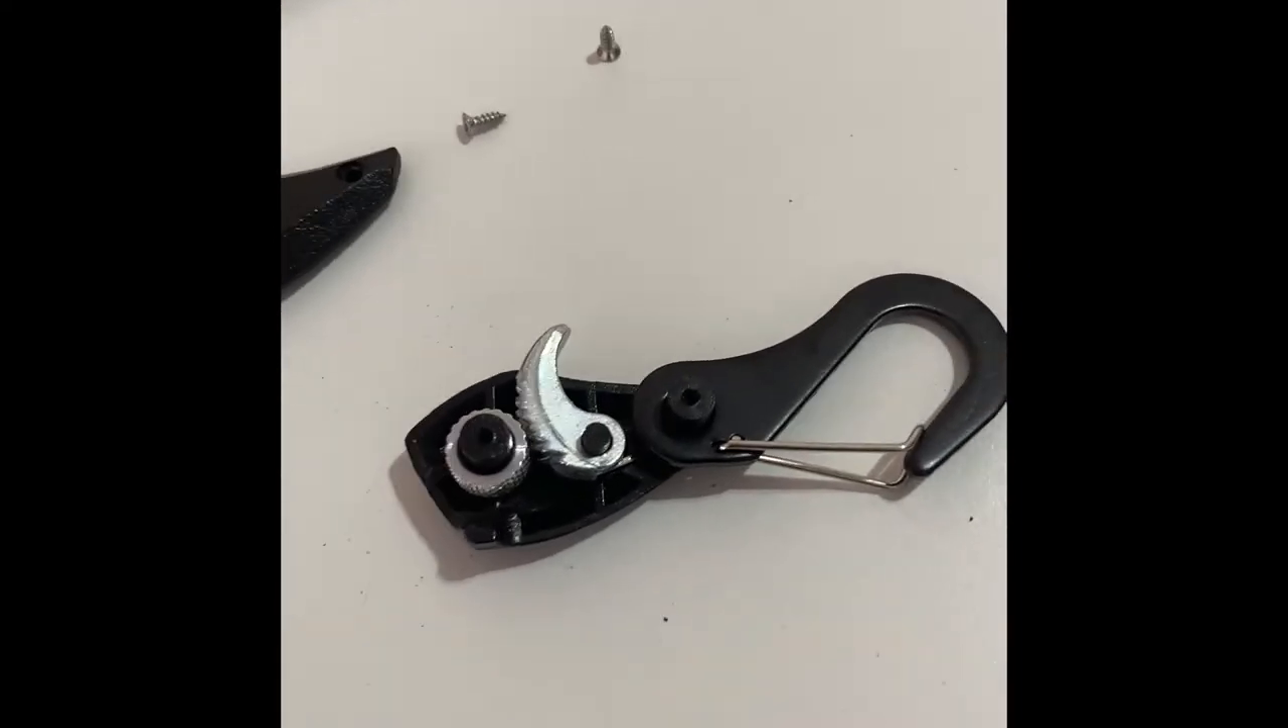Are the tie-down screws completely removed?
Yes.